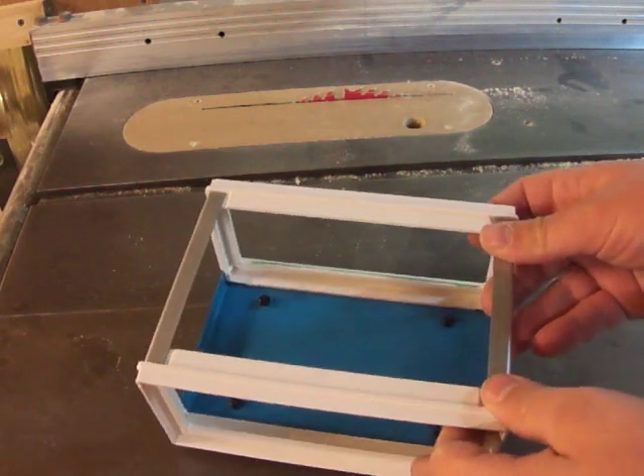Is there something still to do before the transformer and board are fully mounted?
Yes.